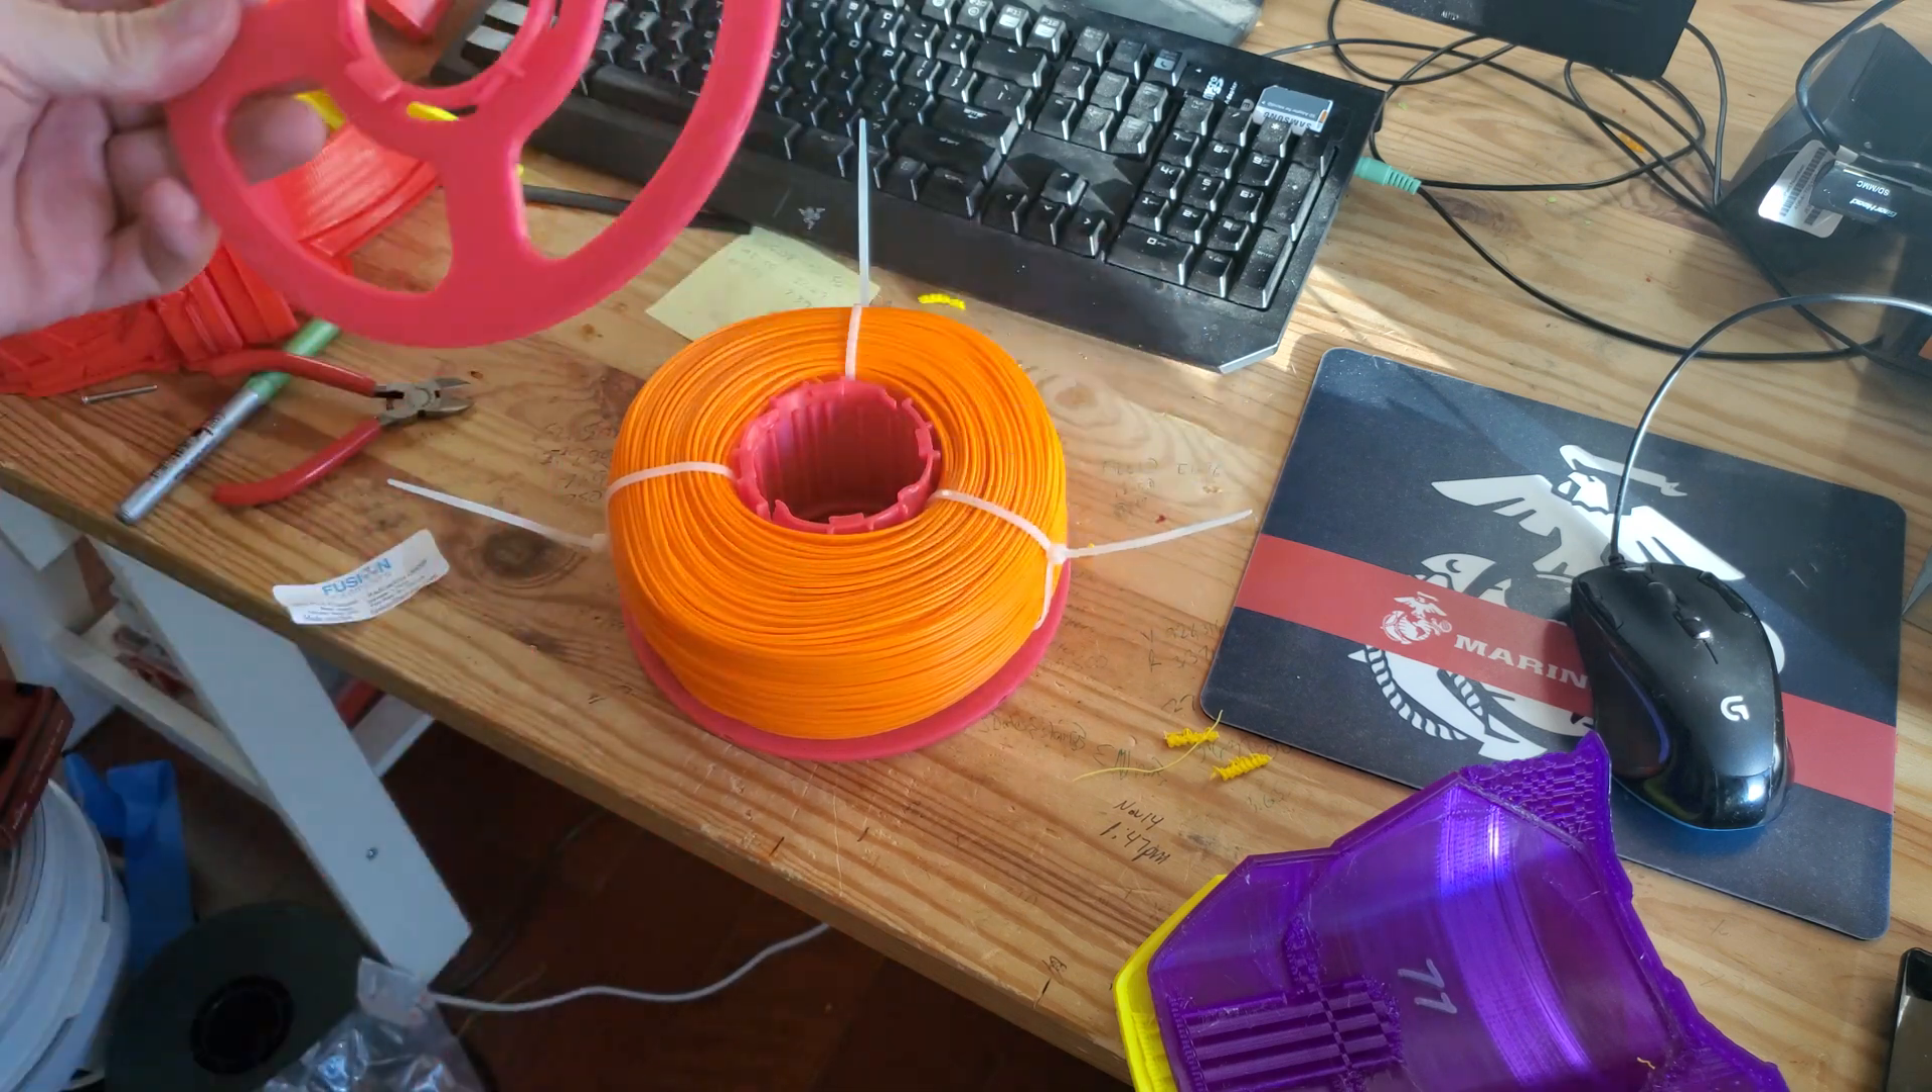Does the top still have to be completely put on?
Yes.